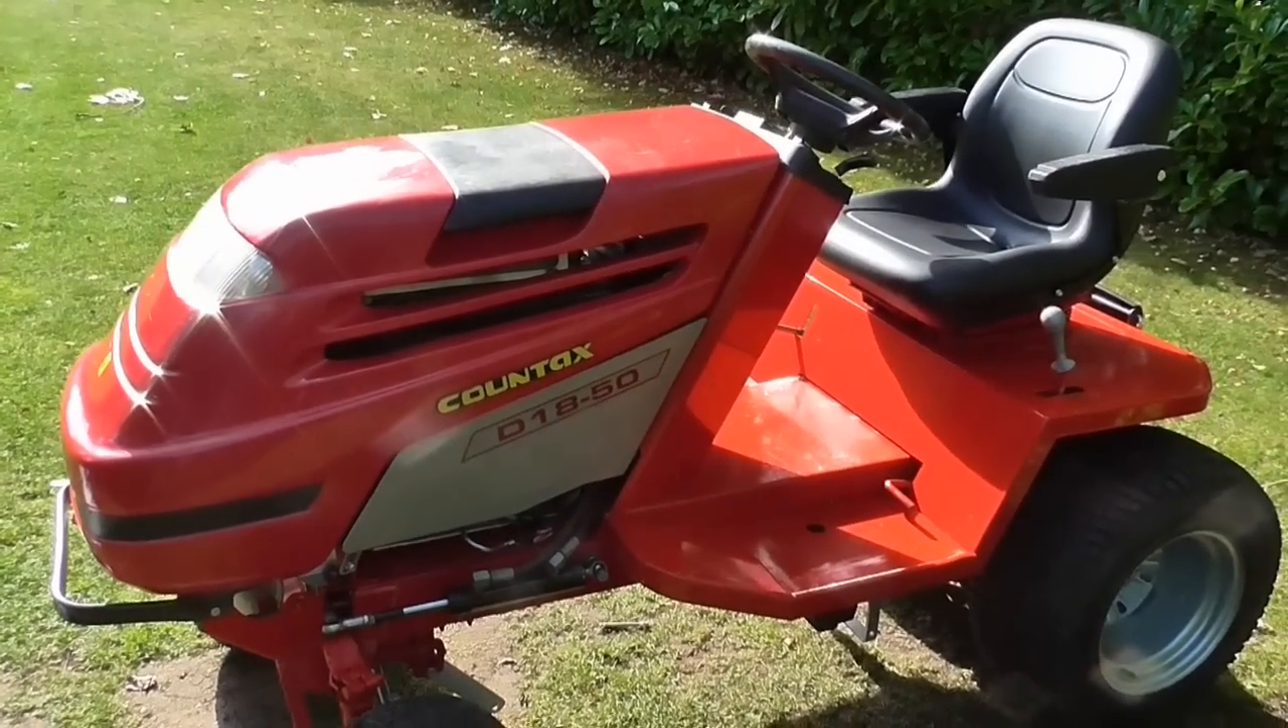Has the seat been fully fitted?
Yes.